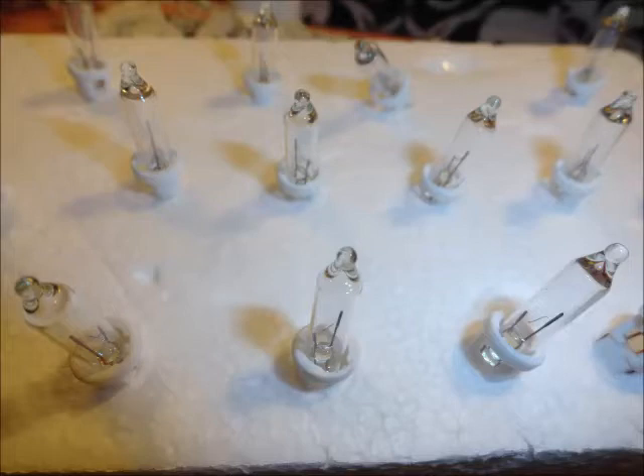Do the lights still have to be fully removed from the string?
No.